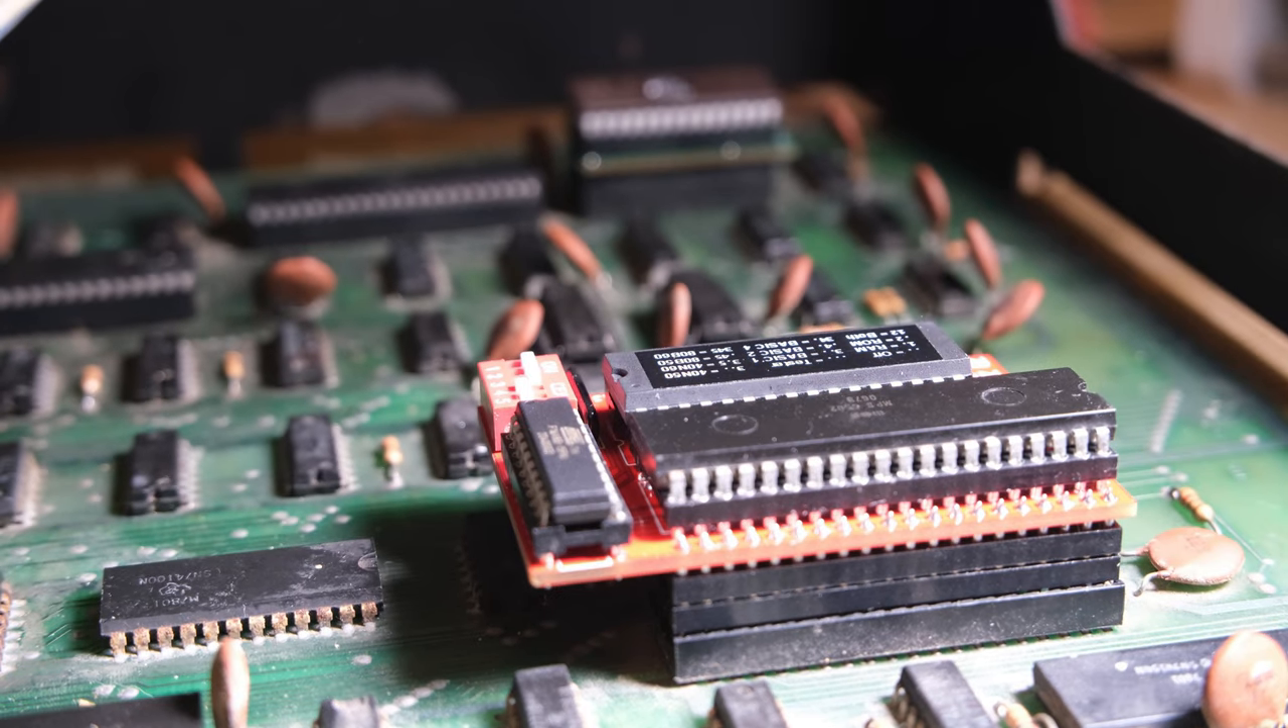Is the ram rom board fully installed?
Yes.